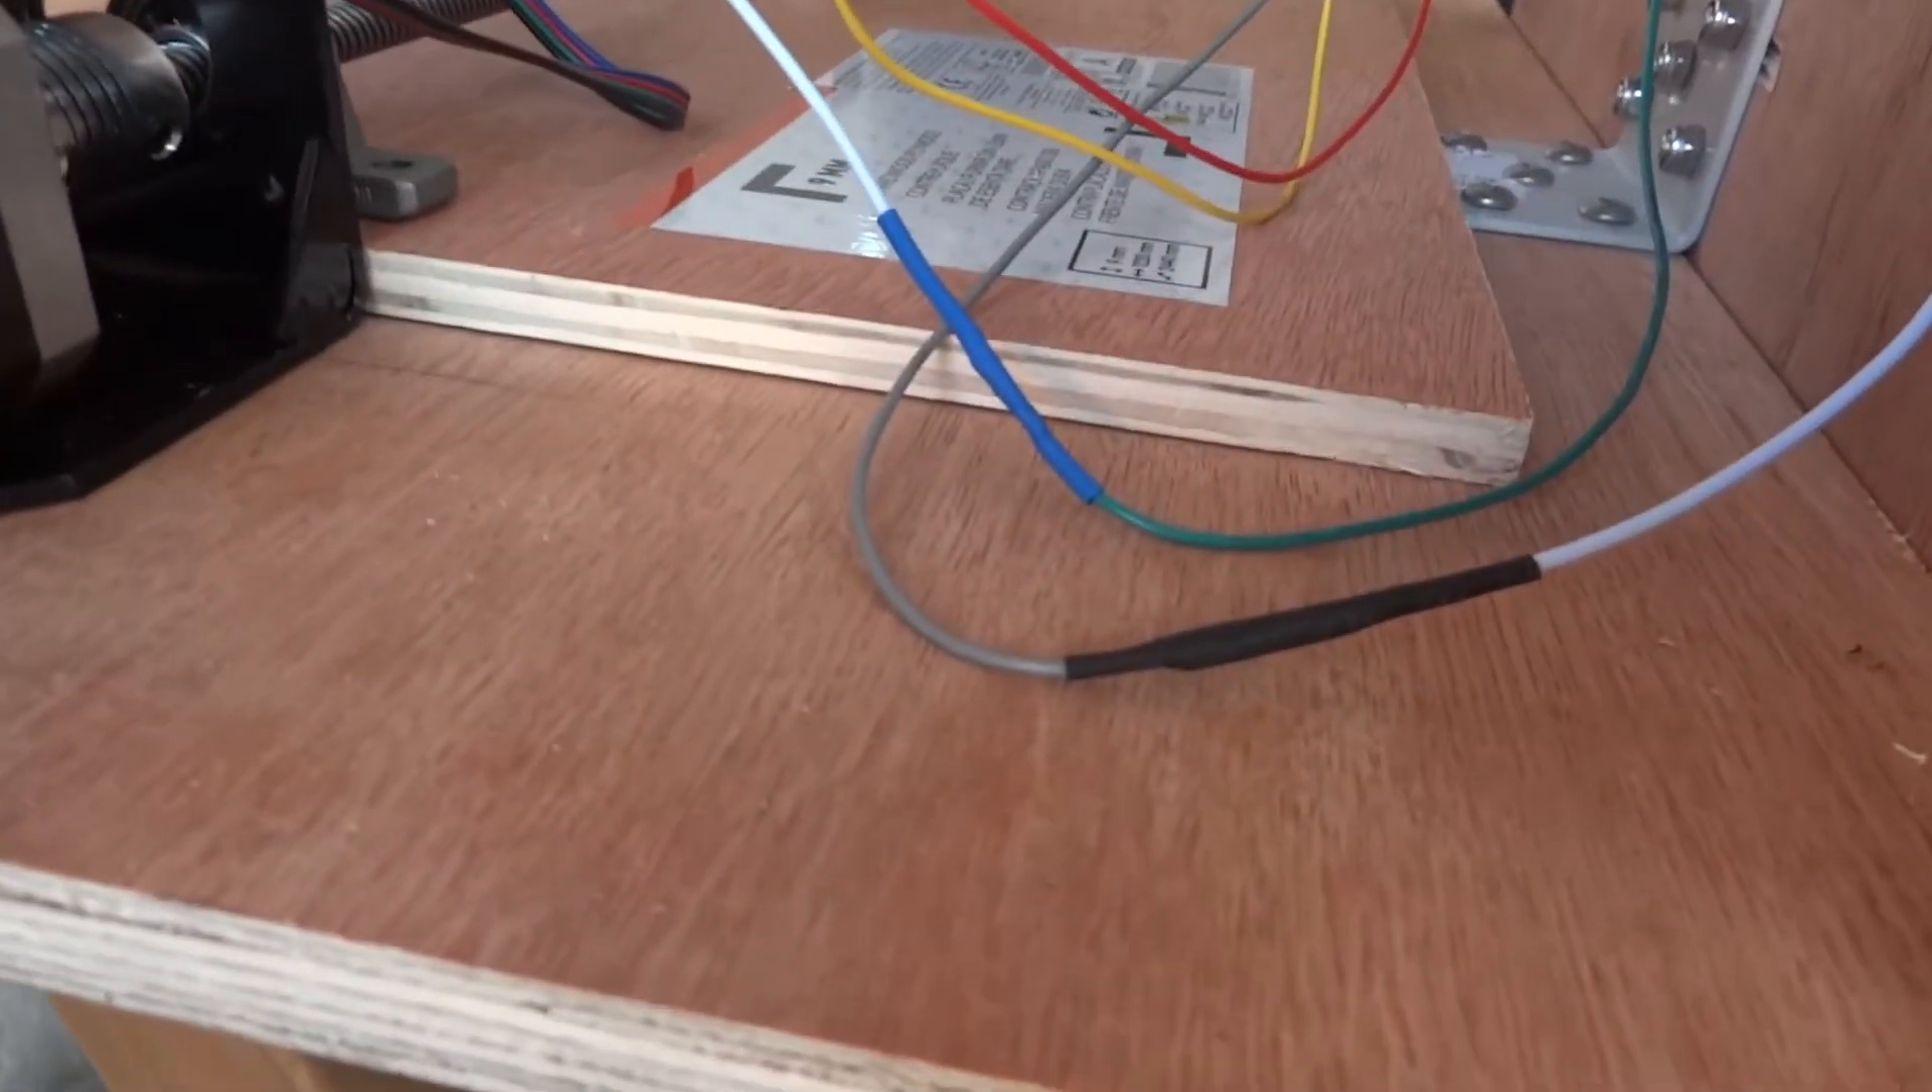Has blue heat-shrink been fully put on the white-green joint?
Yes.